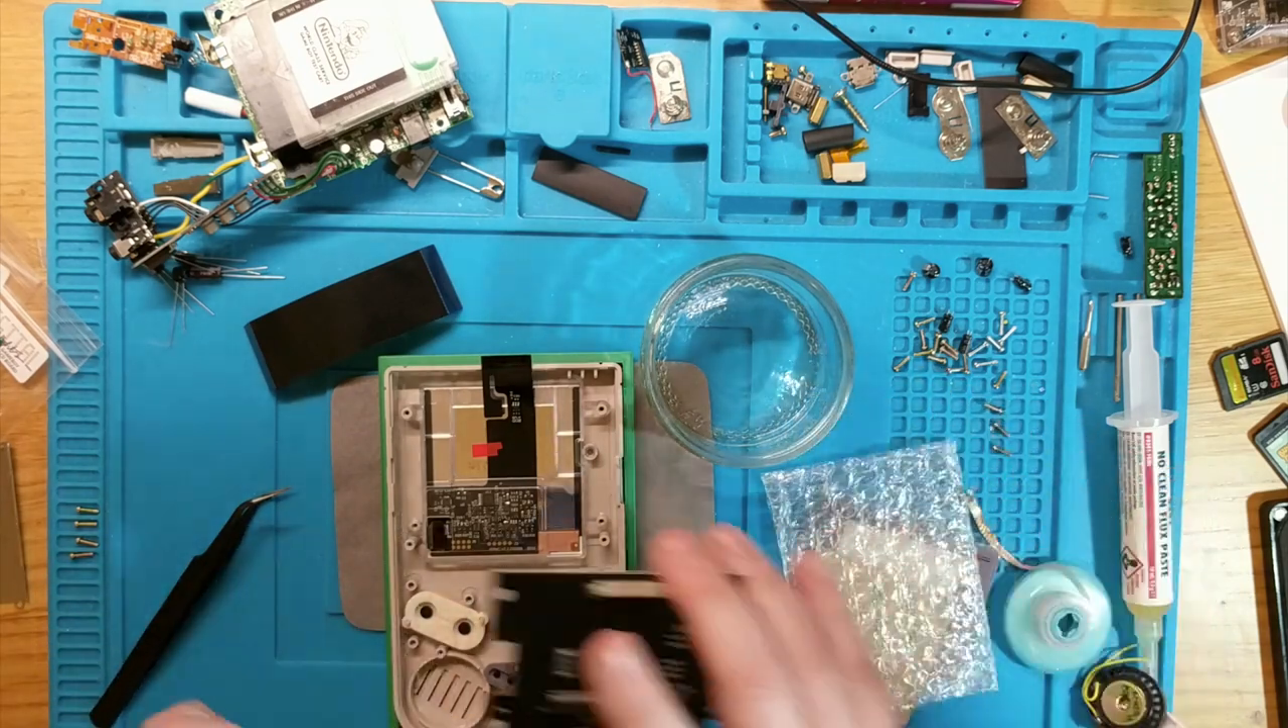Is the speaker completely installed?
No.